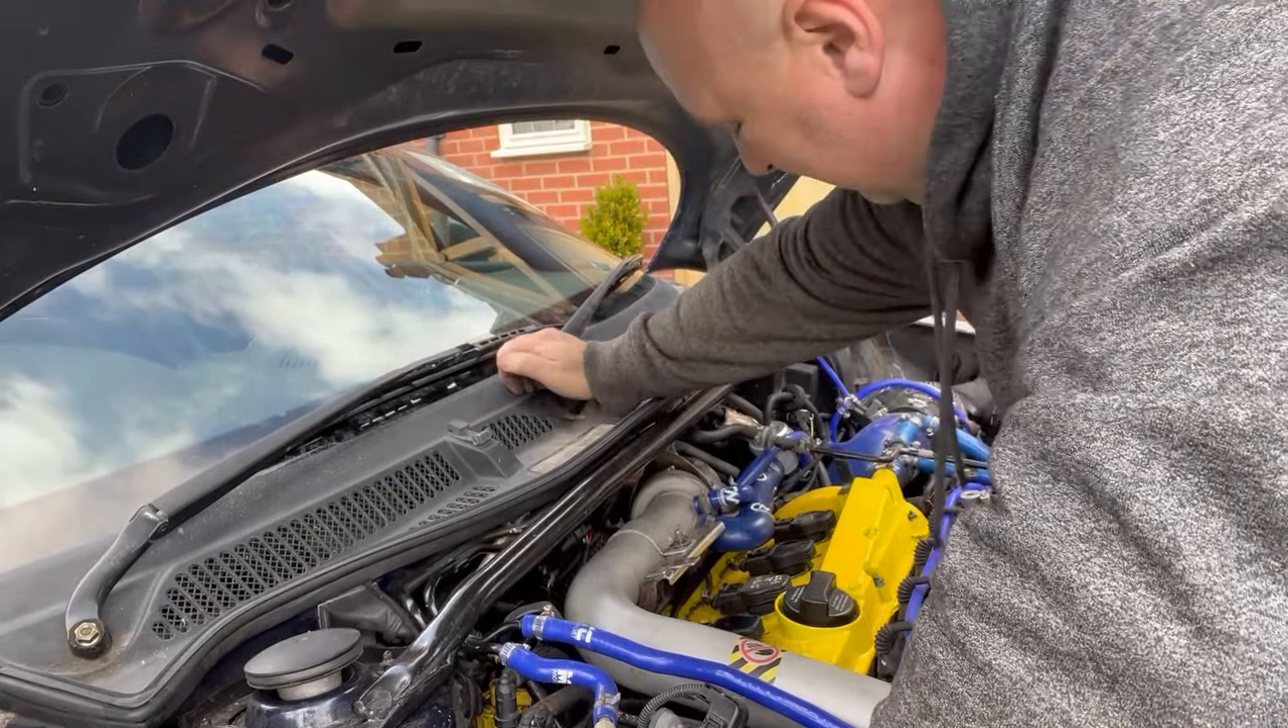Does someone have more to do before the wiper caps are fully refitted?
Yes.